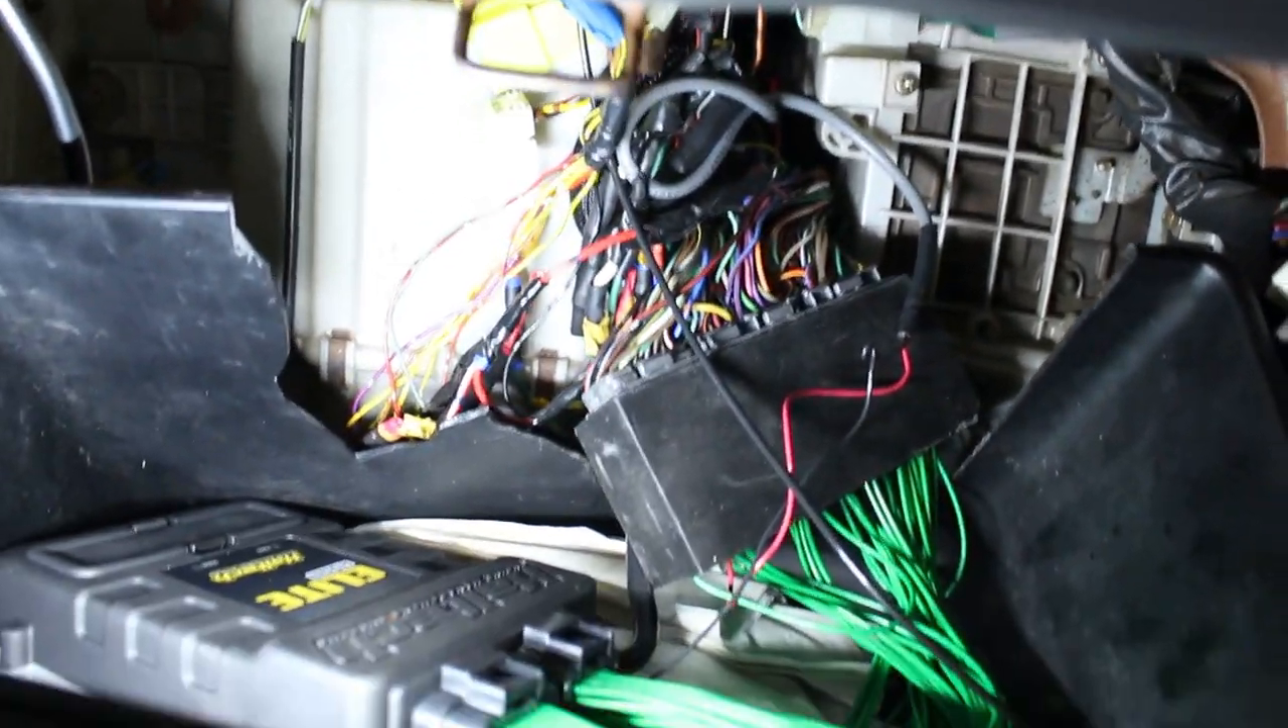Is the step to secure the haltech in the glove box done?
No.